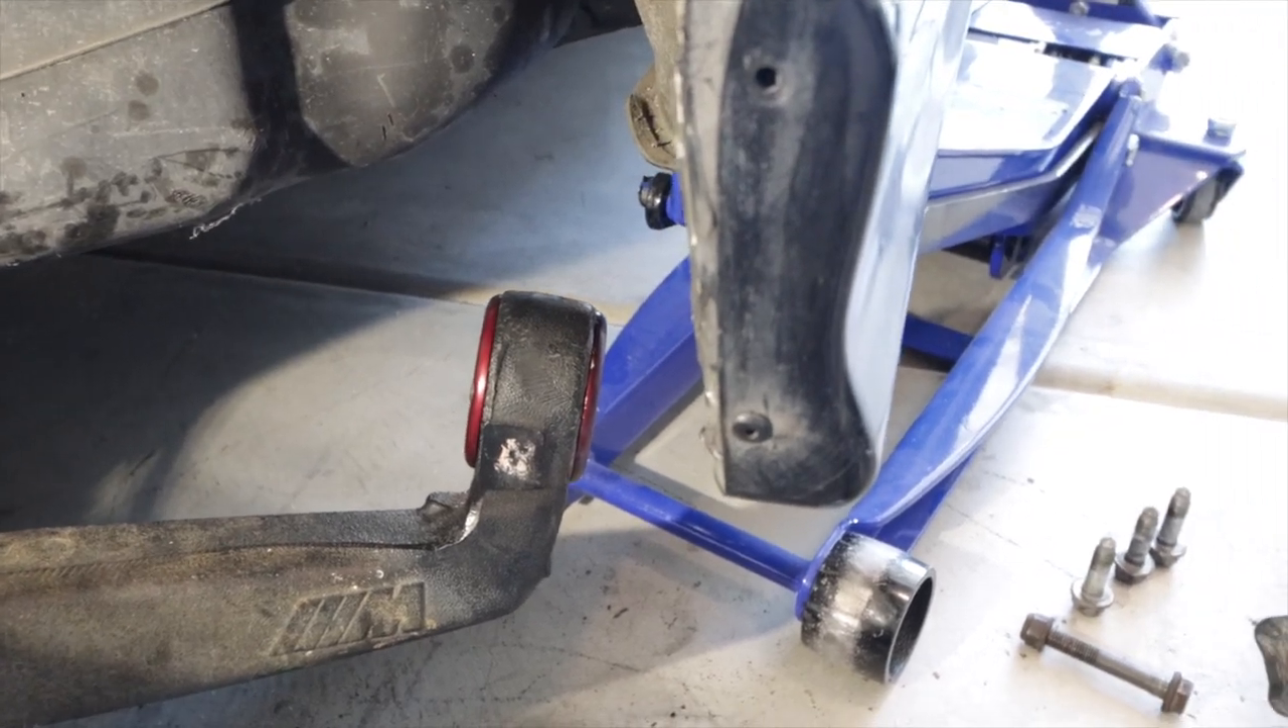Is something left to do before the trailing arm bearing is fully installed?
No.